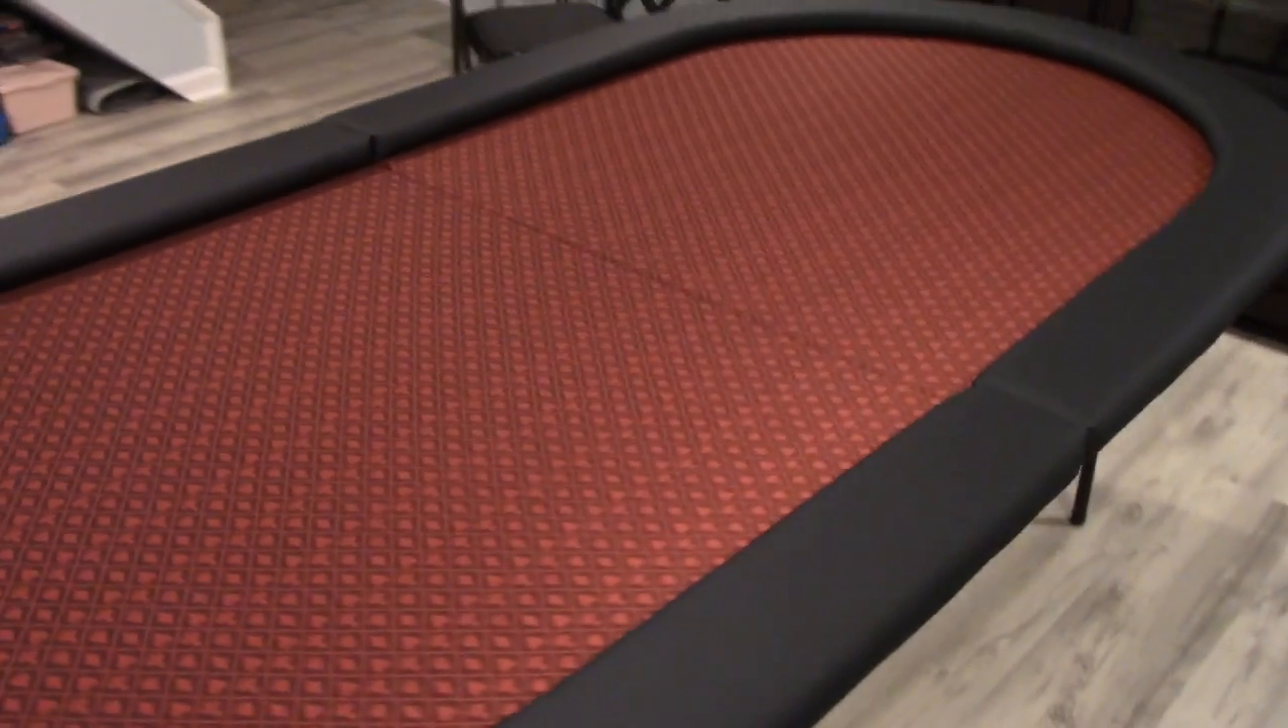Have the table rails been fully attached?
Yes.